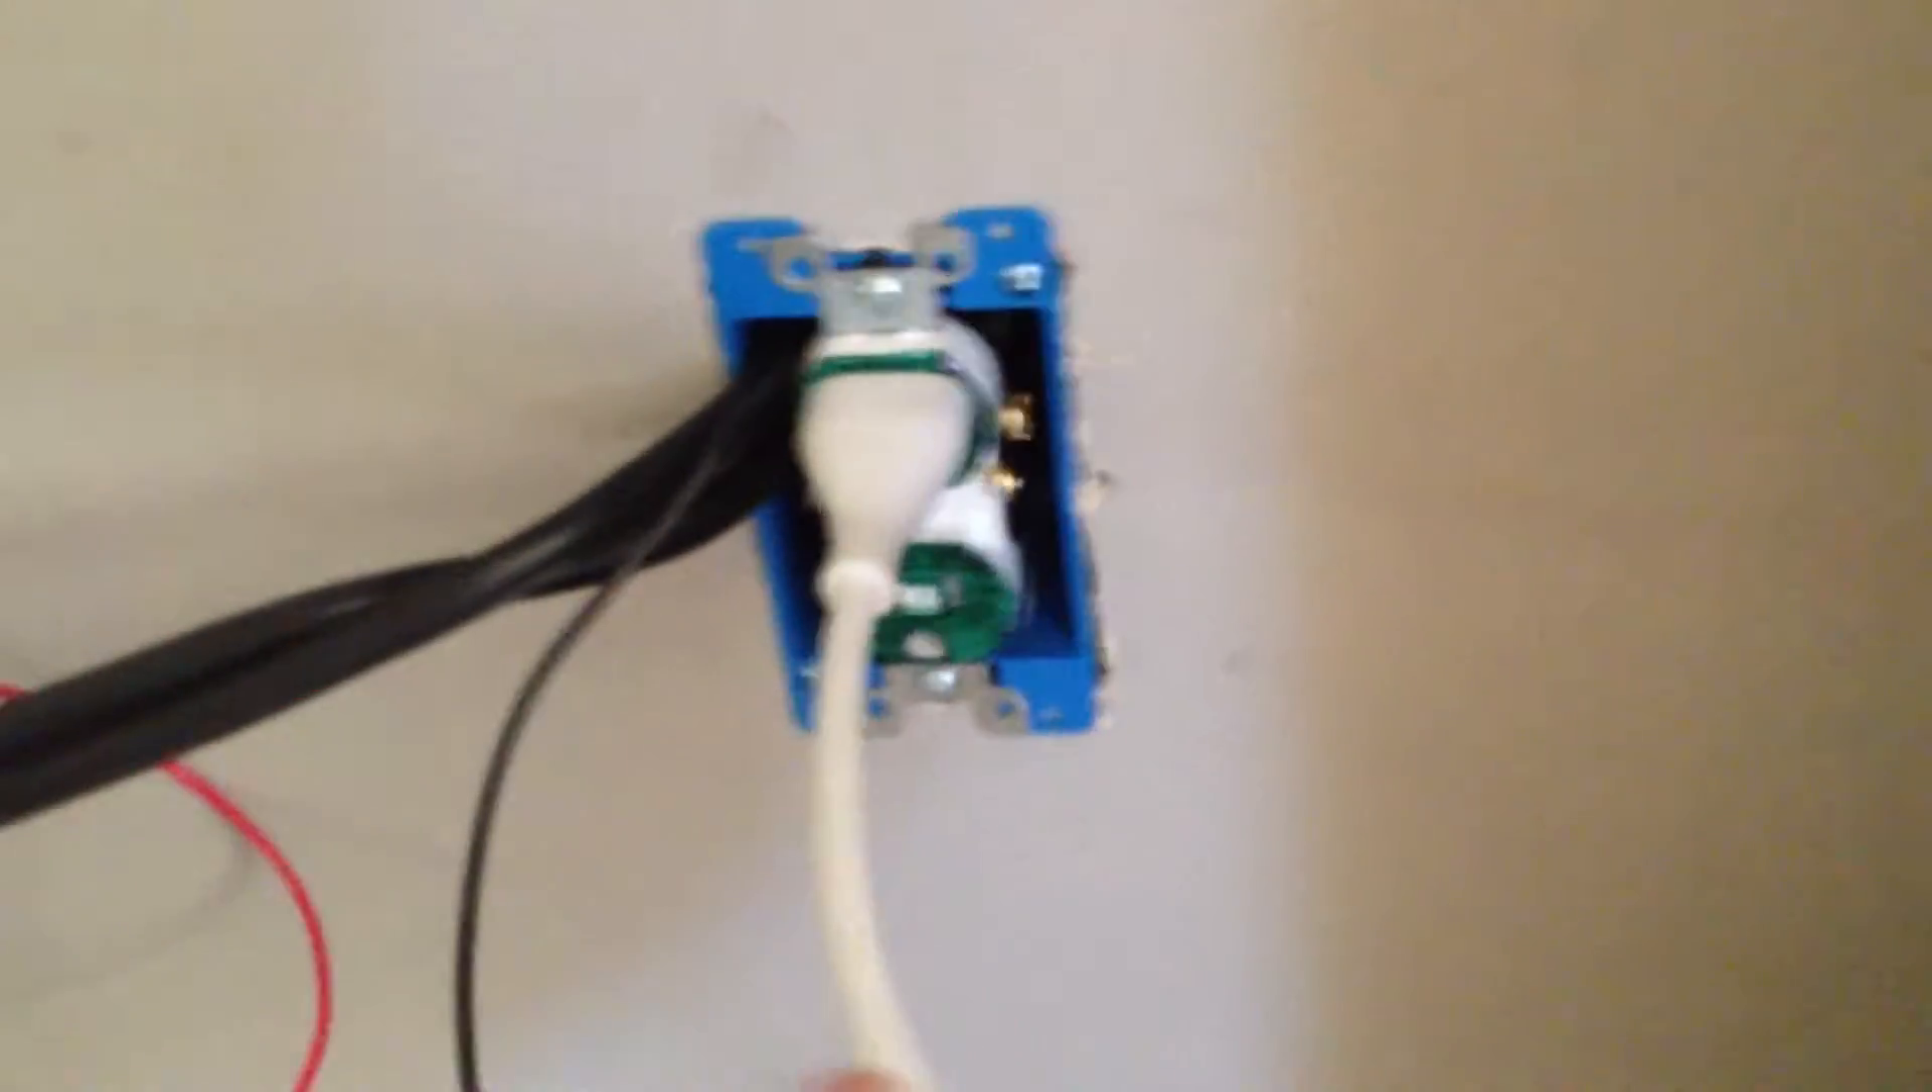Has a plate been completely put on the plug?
No.